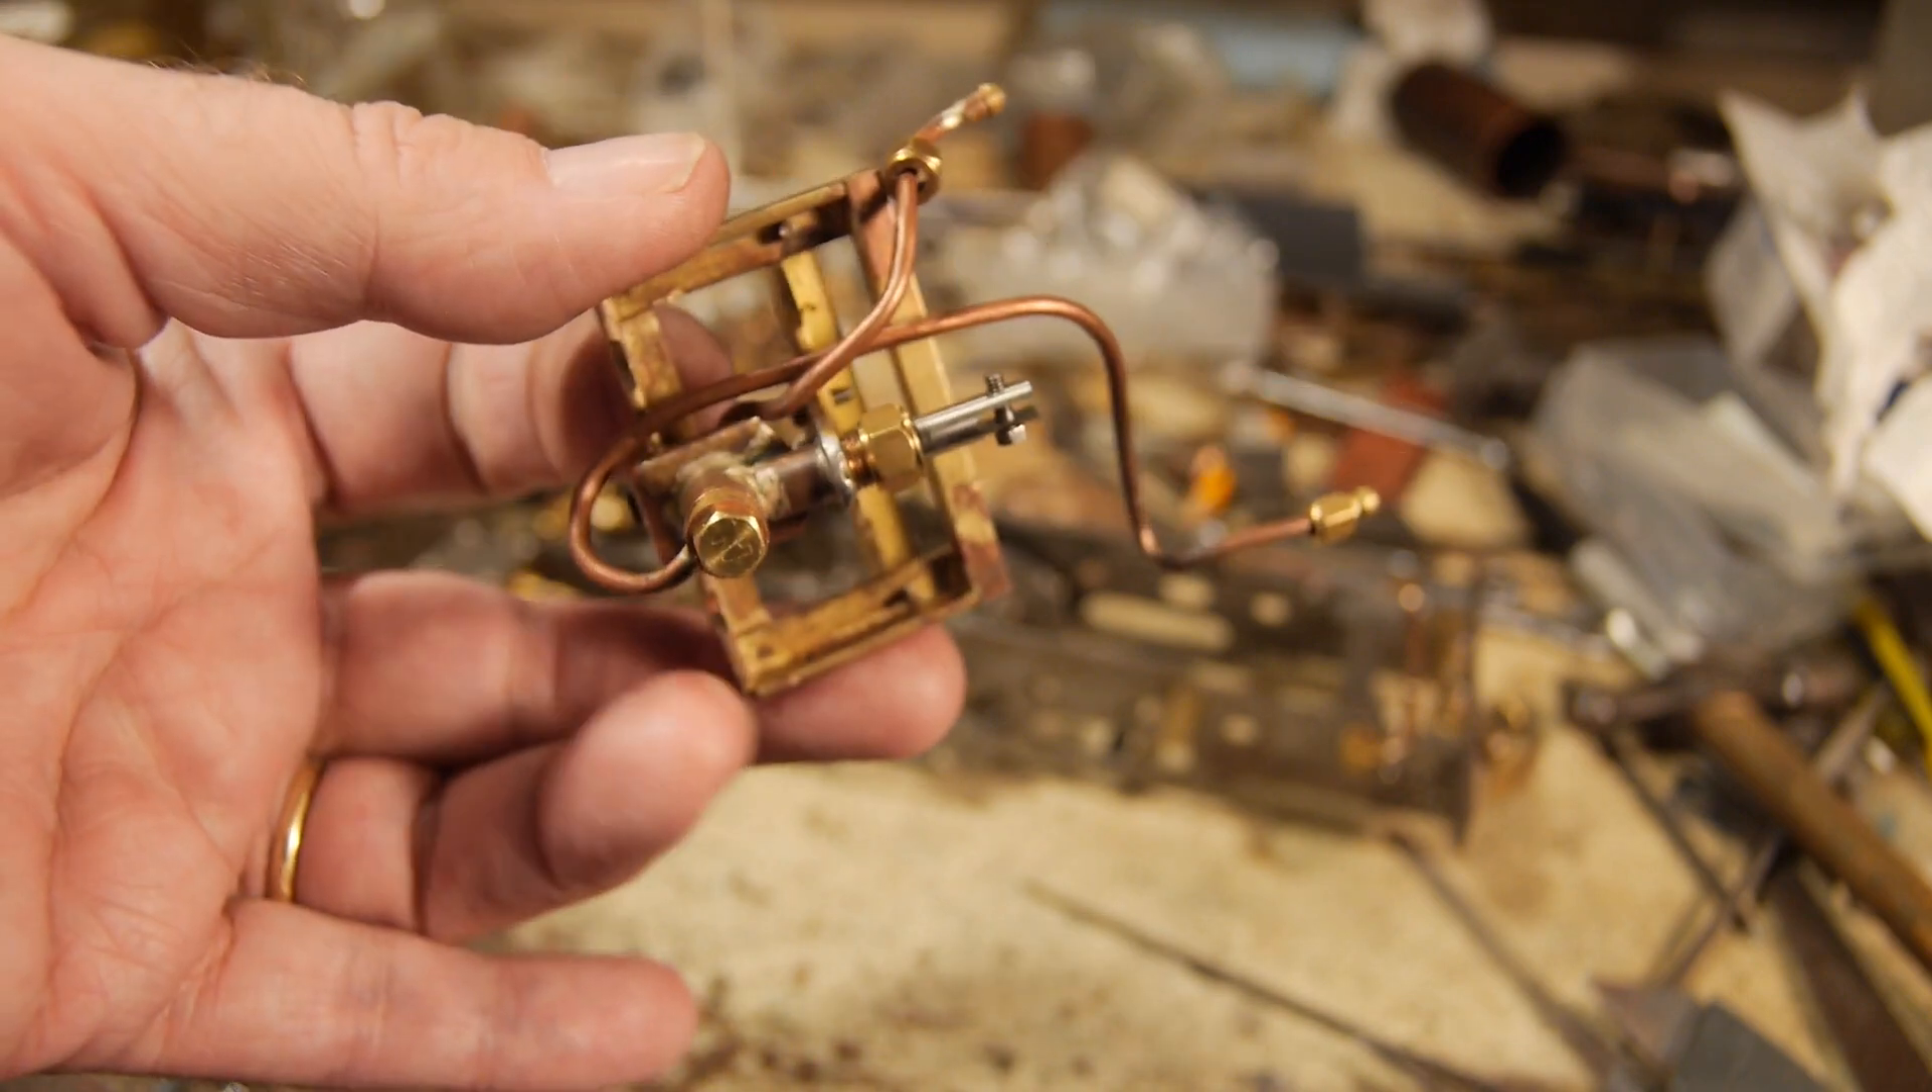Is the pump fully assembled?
Yes.